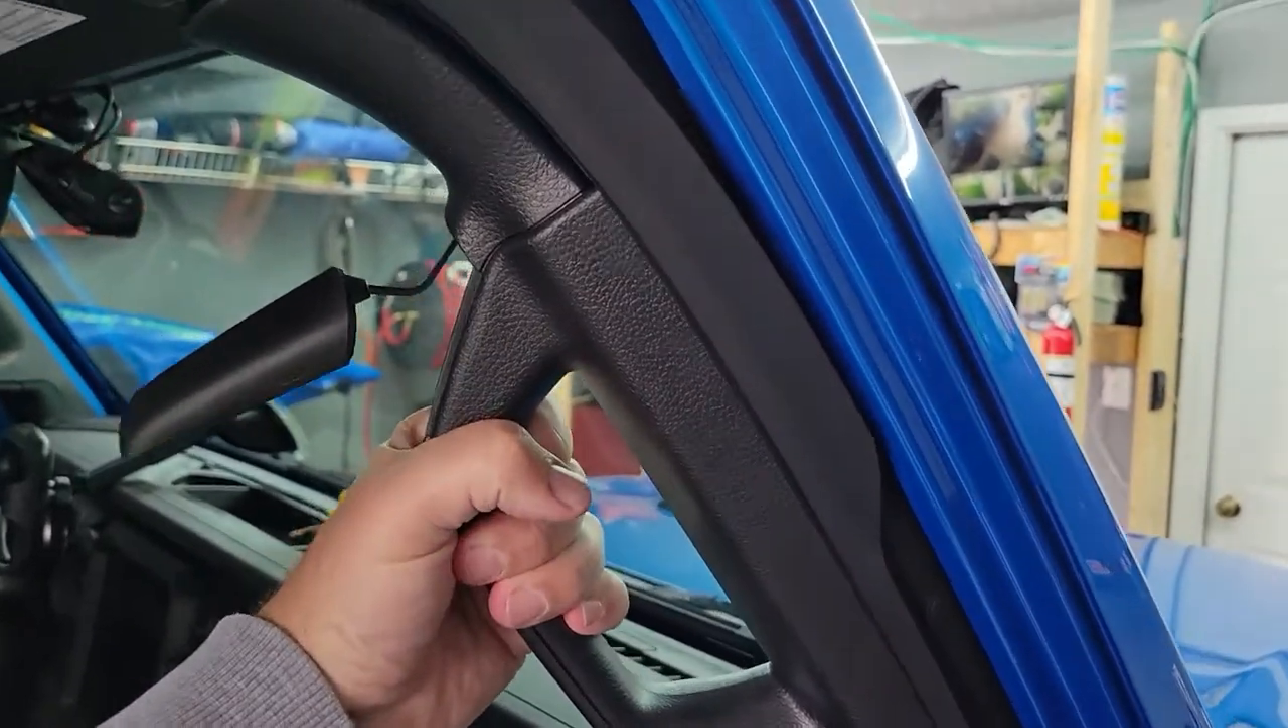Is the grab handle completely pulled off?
No.